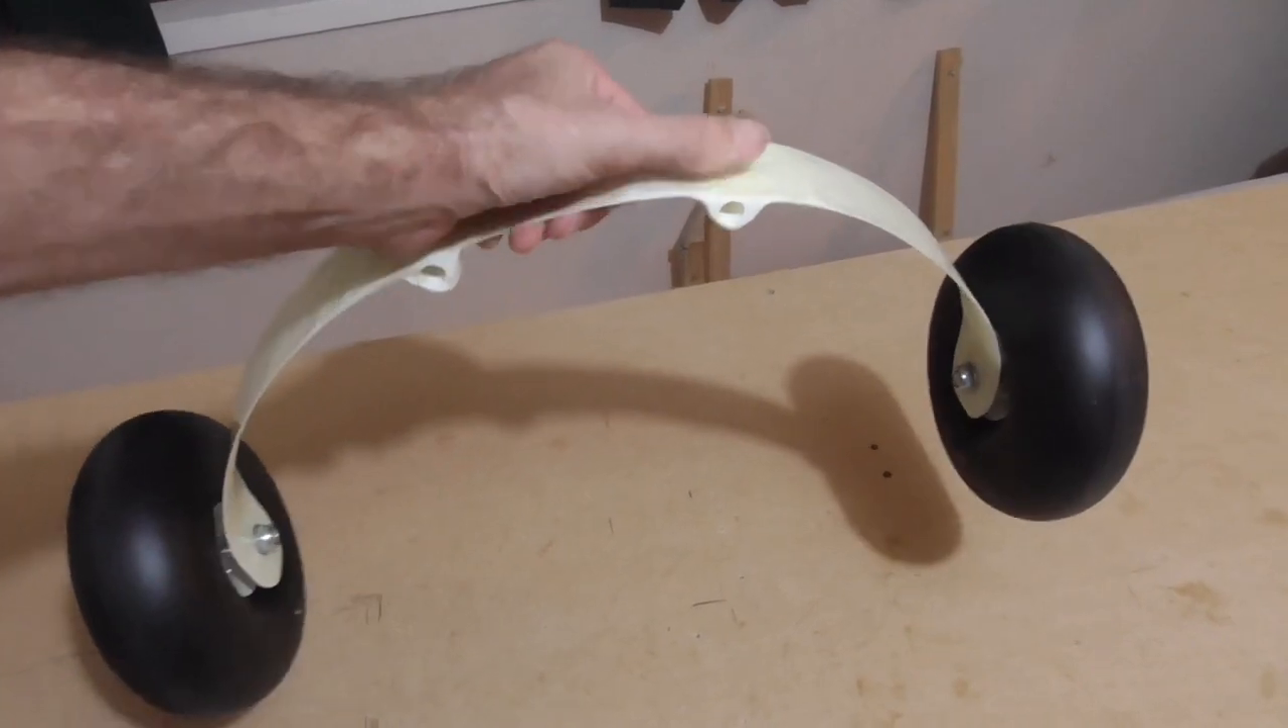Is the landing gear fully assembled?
Yes.